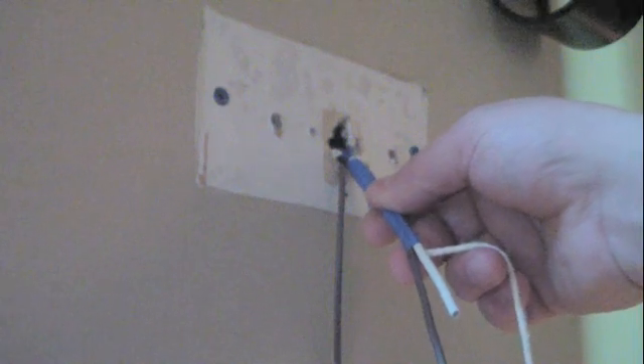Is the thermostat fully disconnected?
Yes.